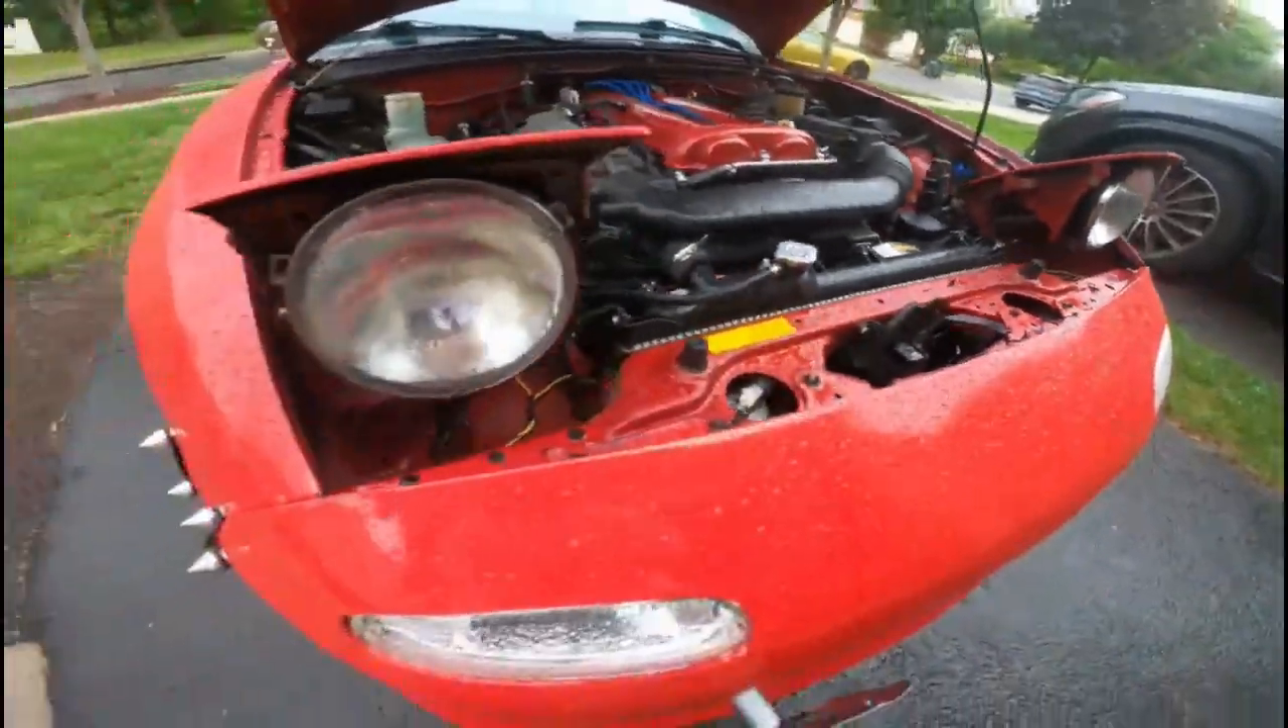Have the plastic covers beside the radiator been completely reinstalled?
No.